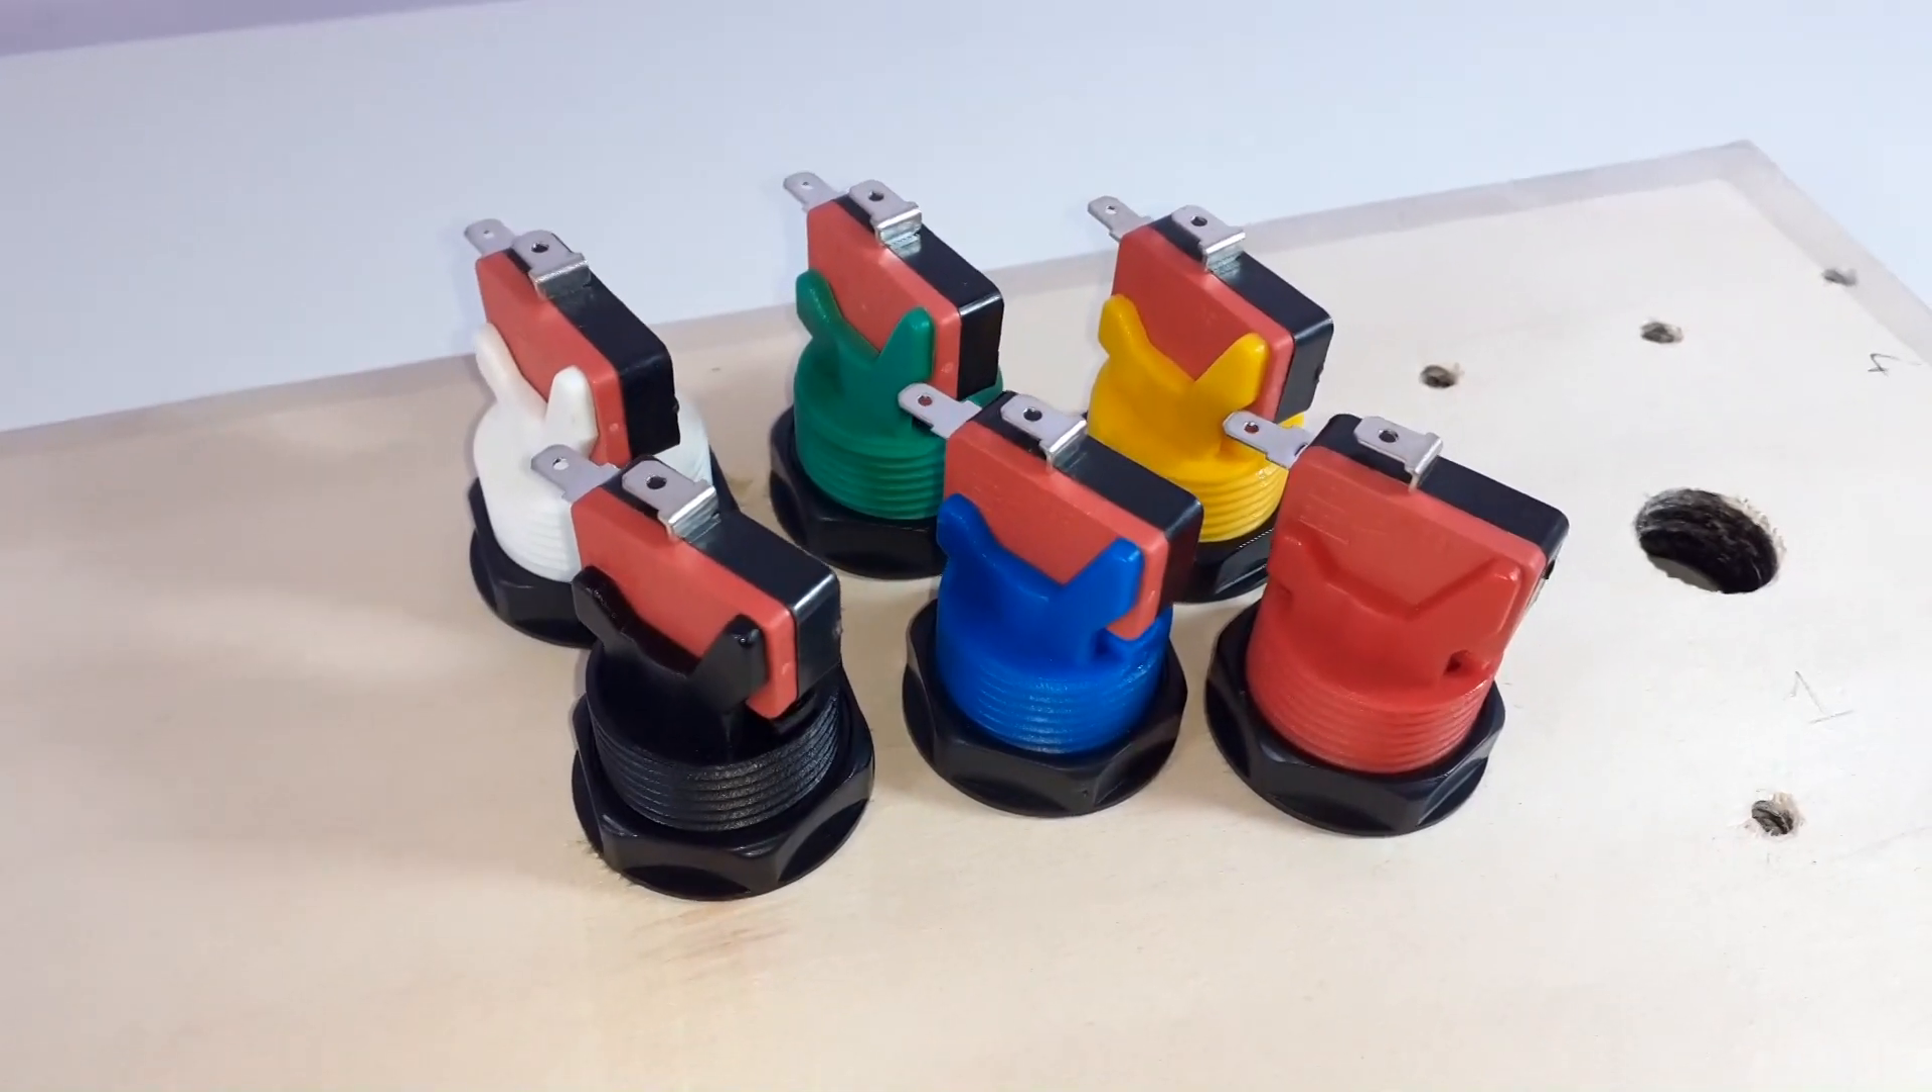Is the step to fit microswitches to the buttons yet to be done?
No.